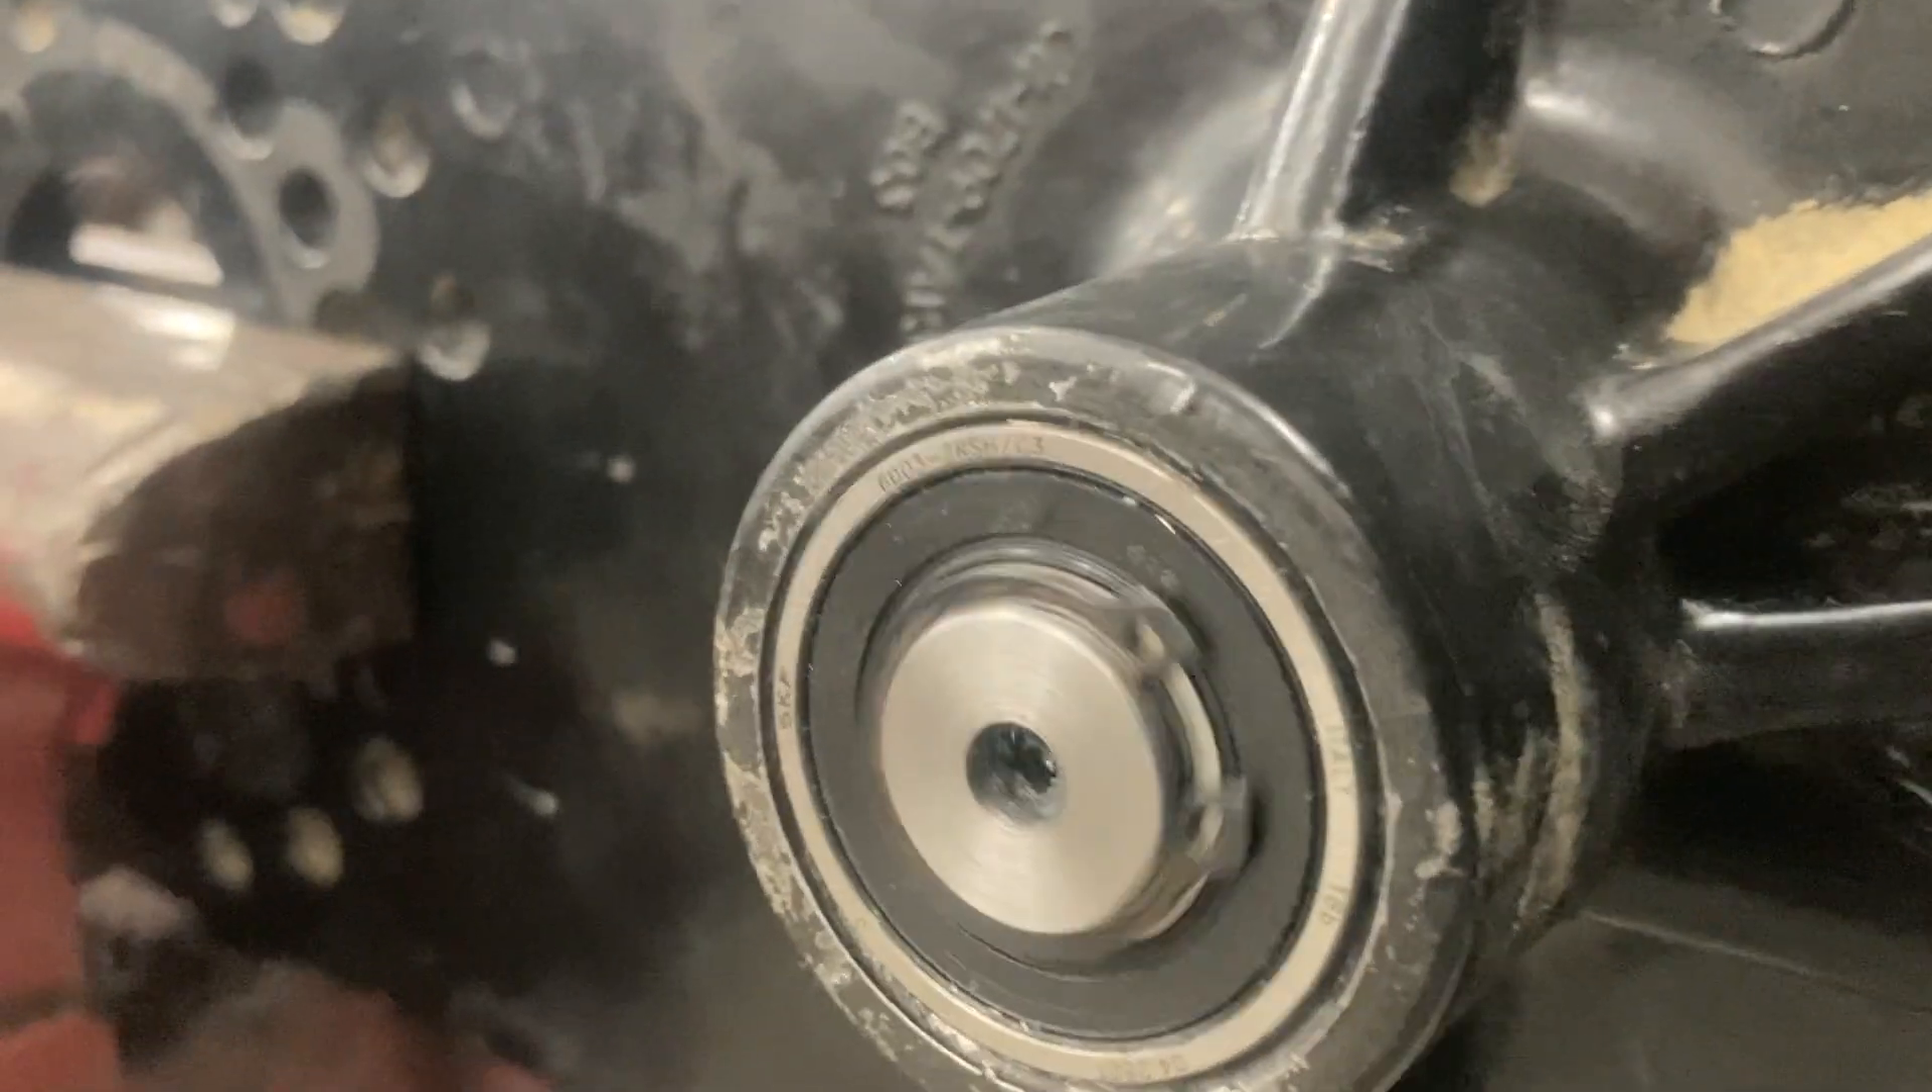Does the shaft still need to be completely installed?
No.